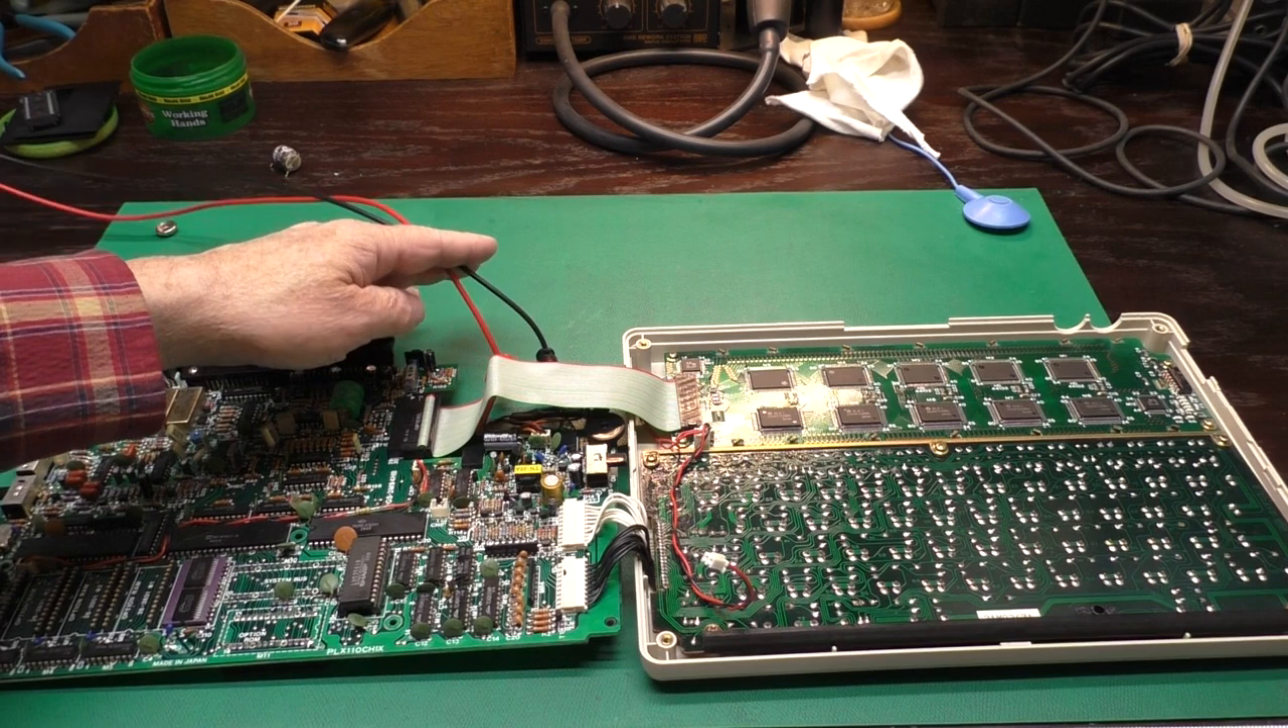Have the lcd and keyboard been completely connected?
Yes.